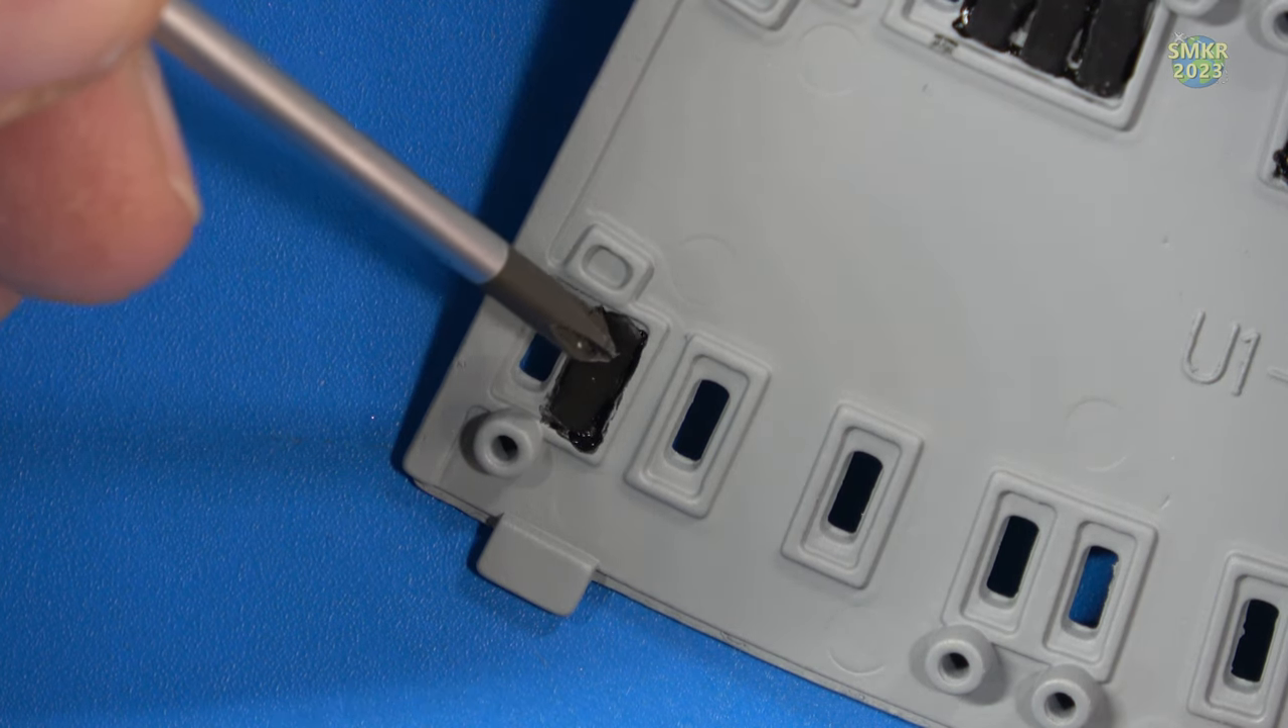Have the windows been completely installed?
No.